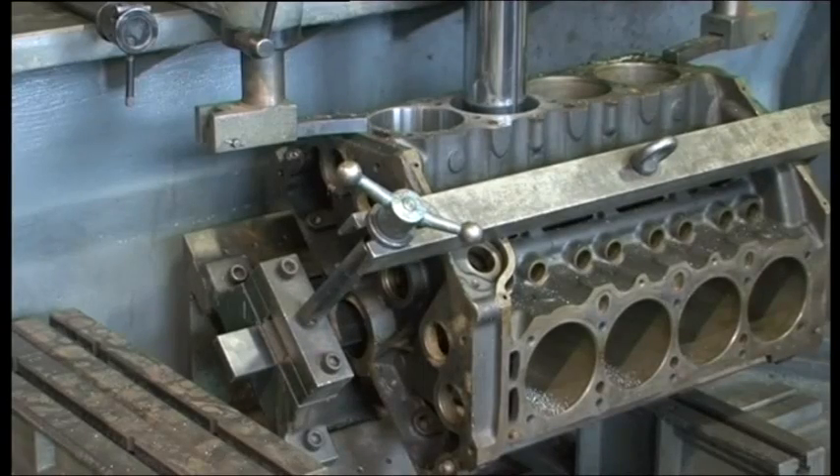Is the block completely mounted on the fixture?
Yes.